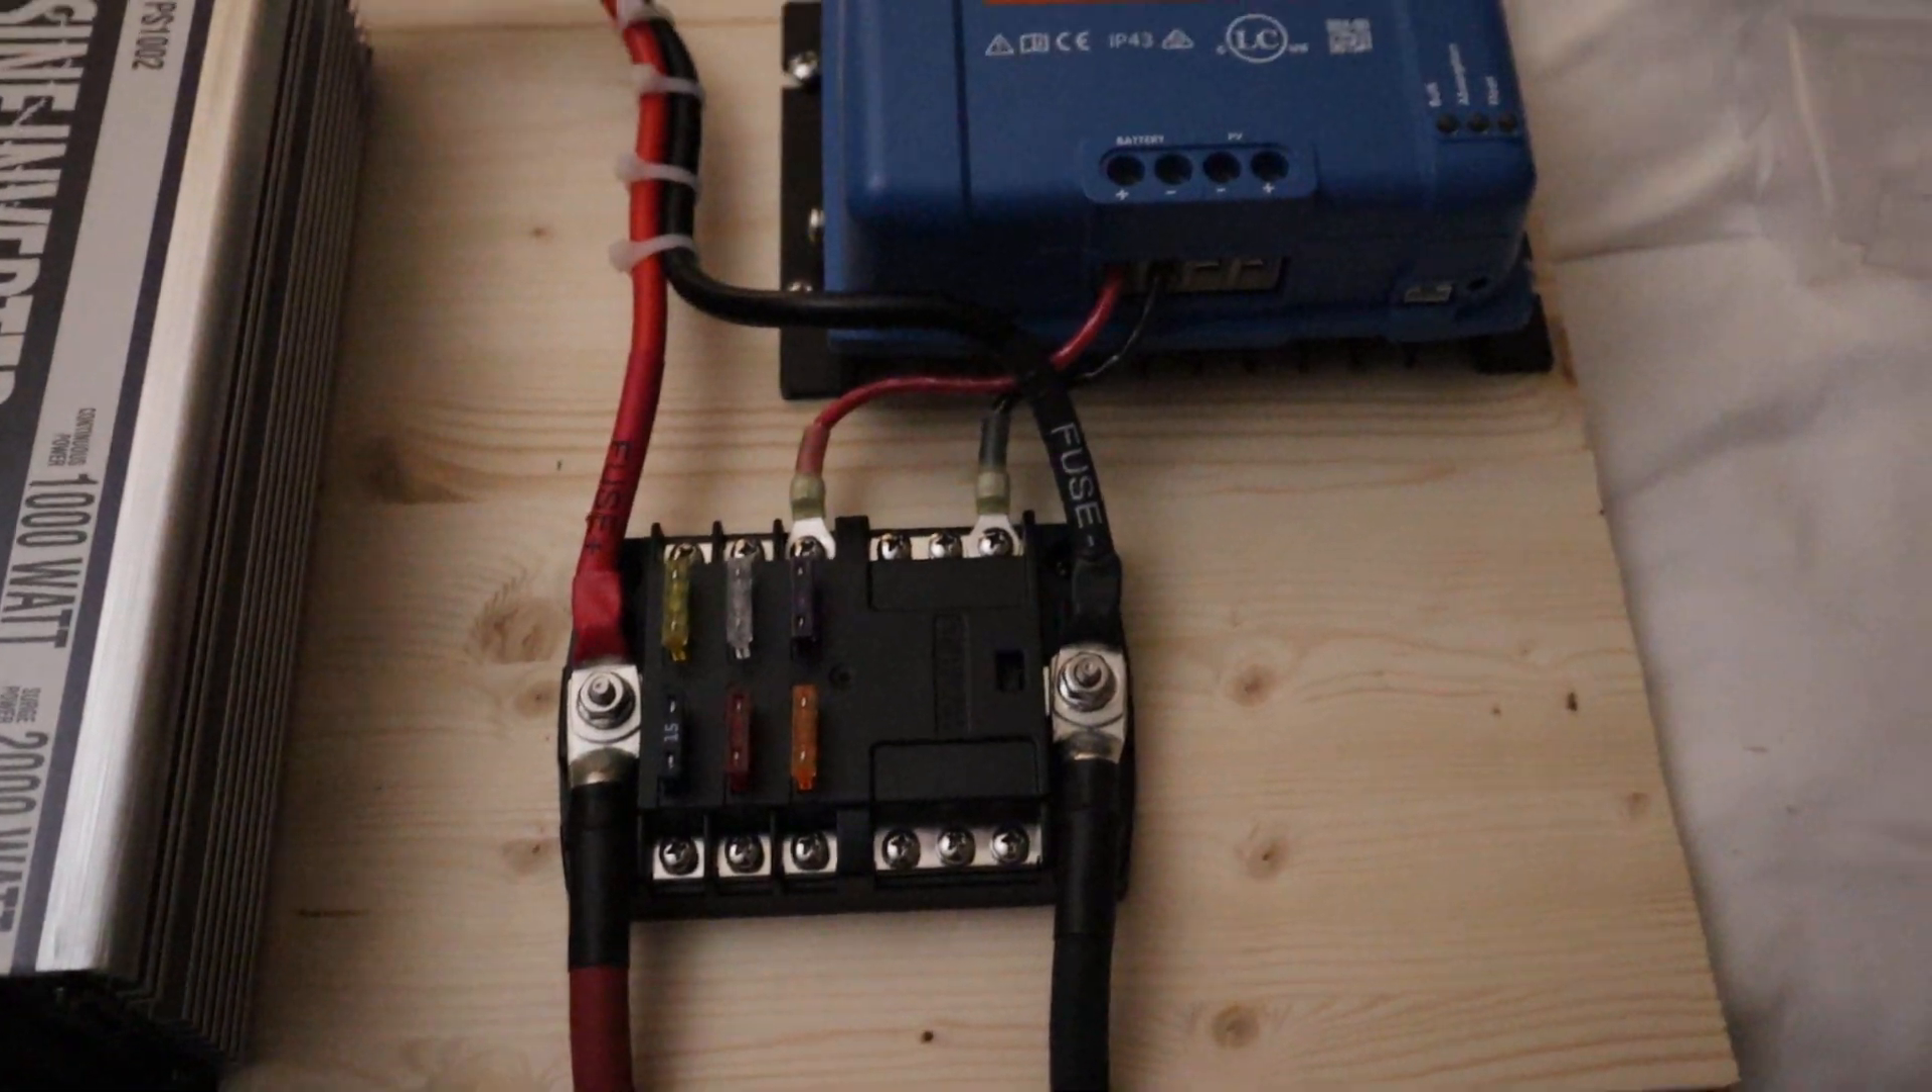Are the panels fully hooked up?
No.